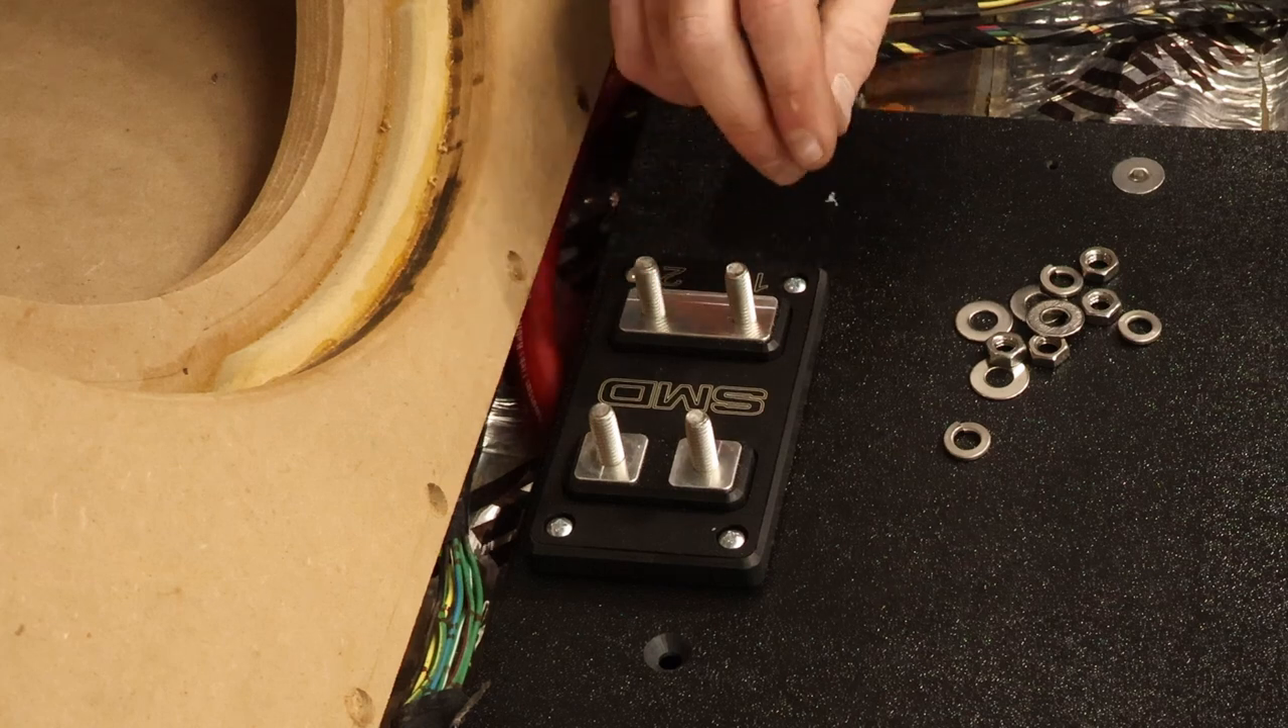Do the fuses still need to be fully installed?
Yes.